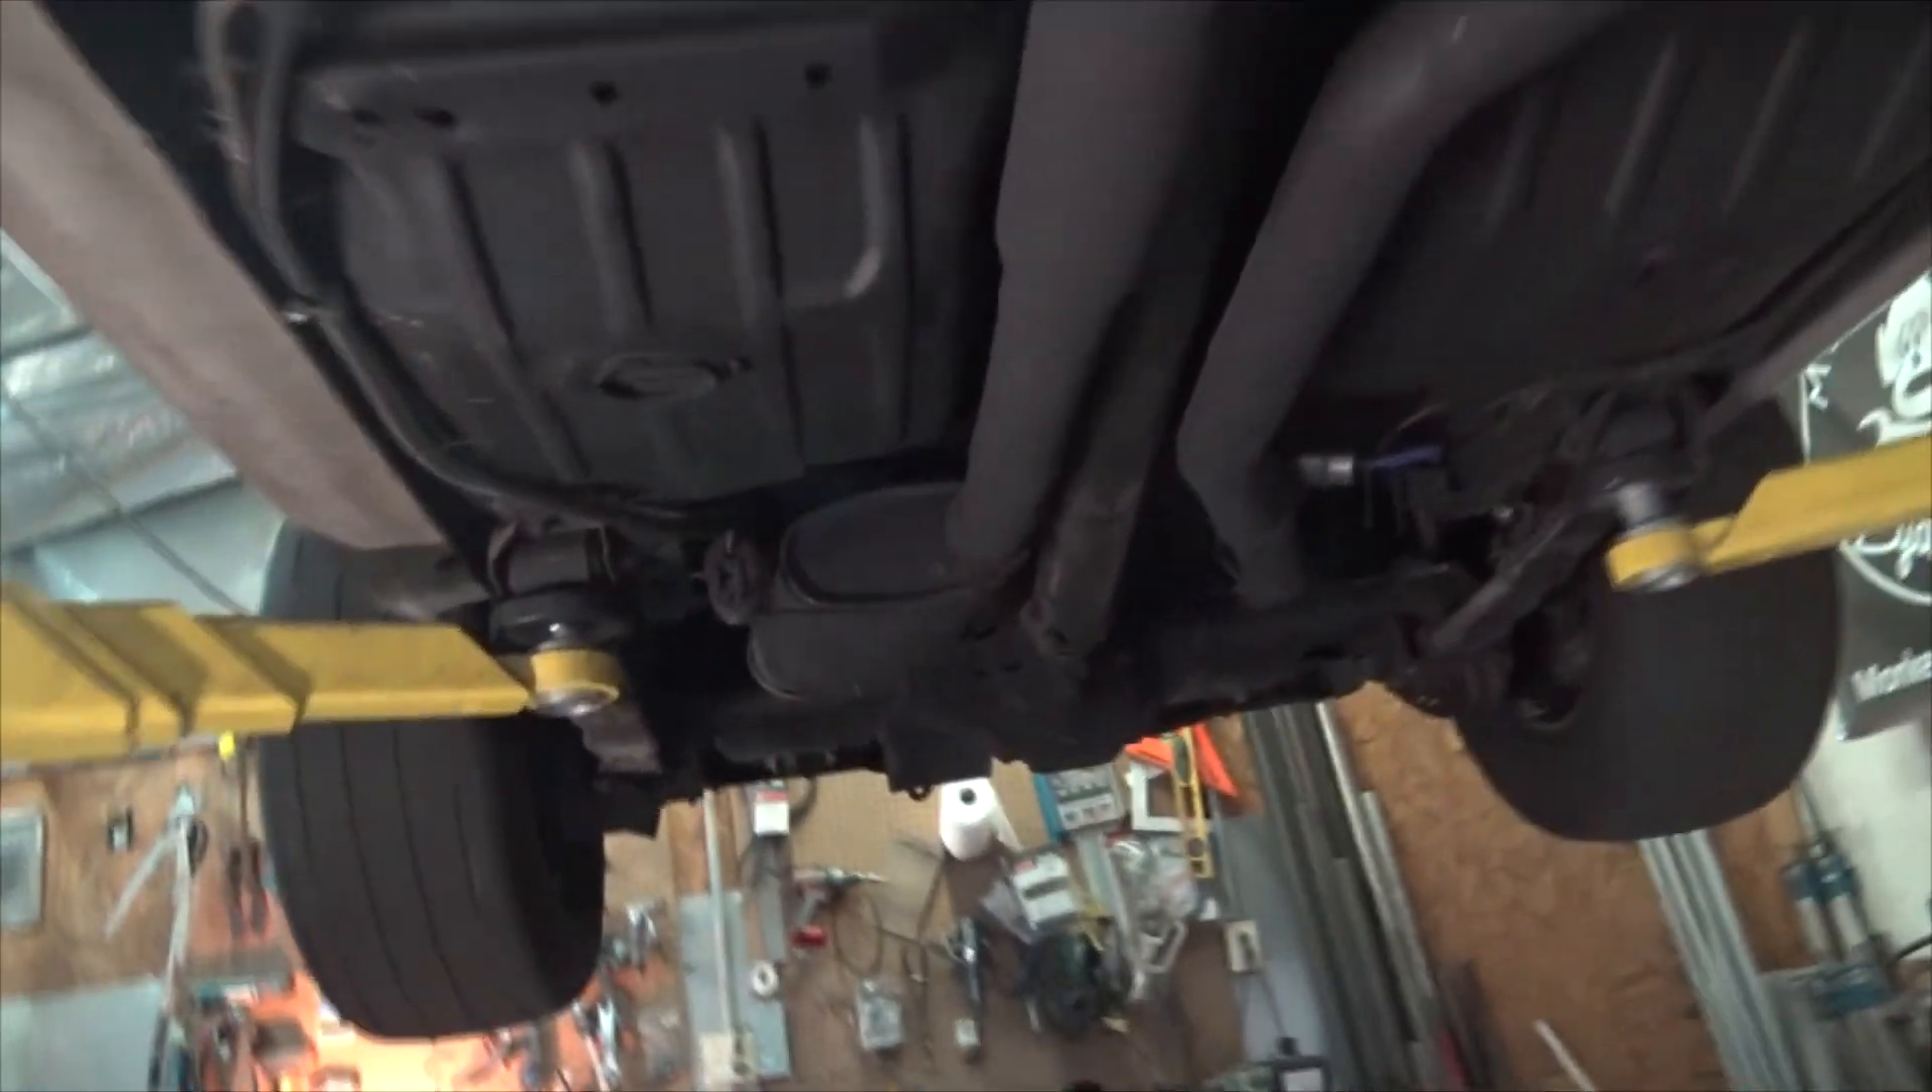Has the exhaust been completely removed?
No.